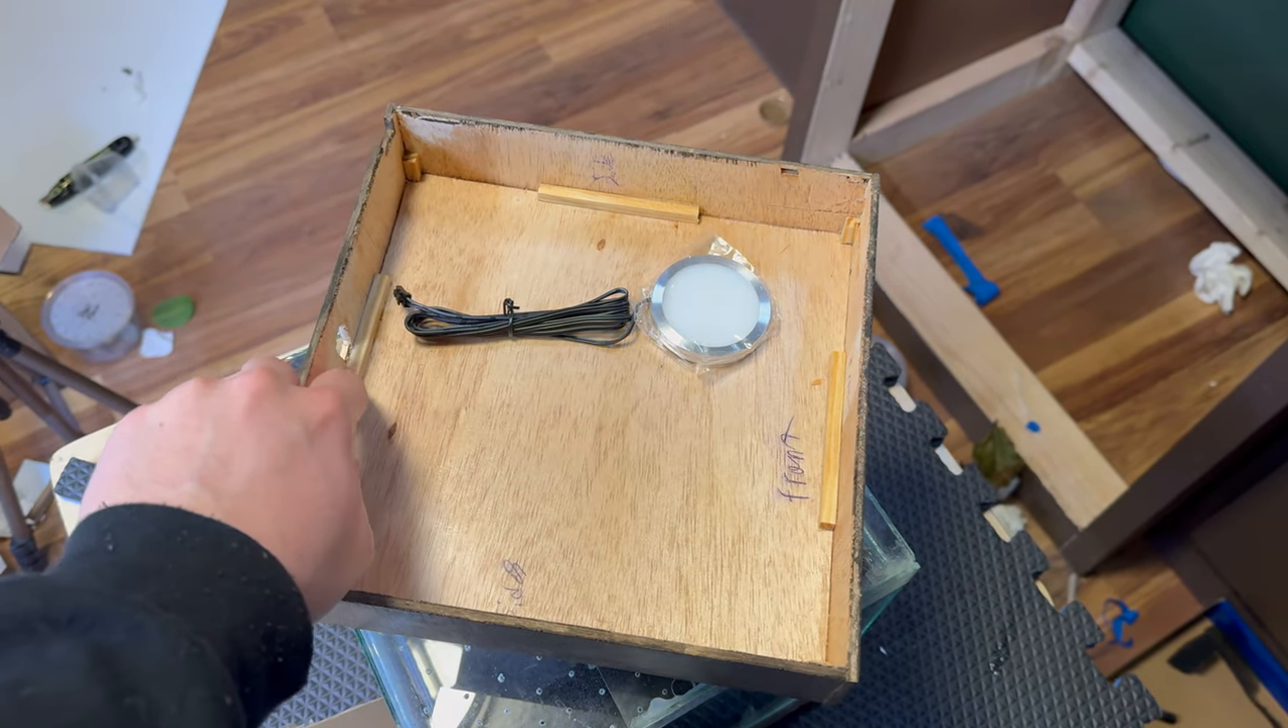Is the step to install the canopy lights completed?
No.